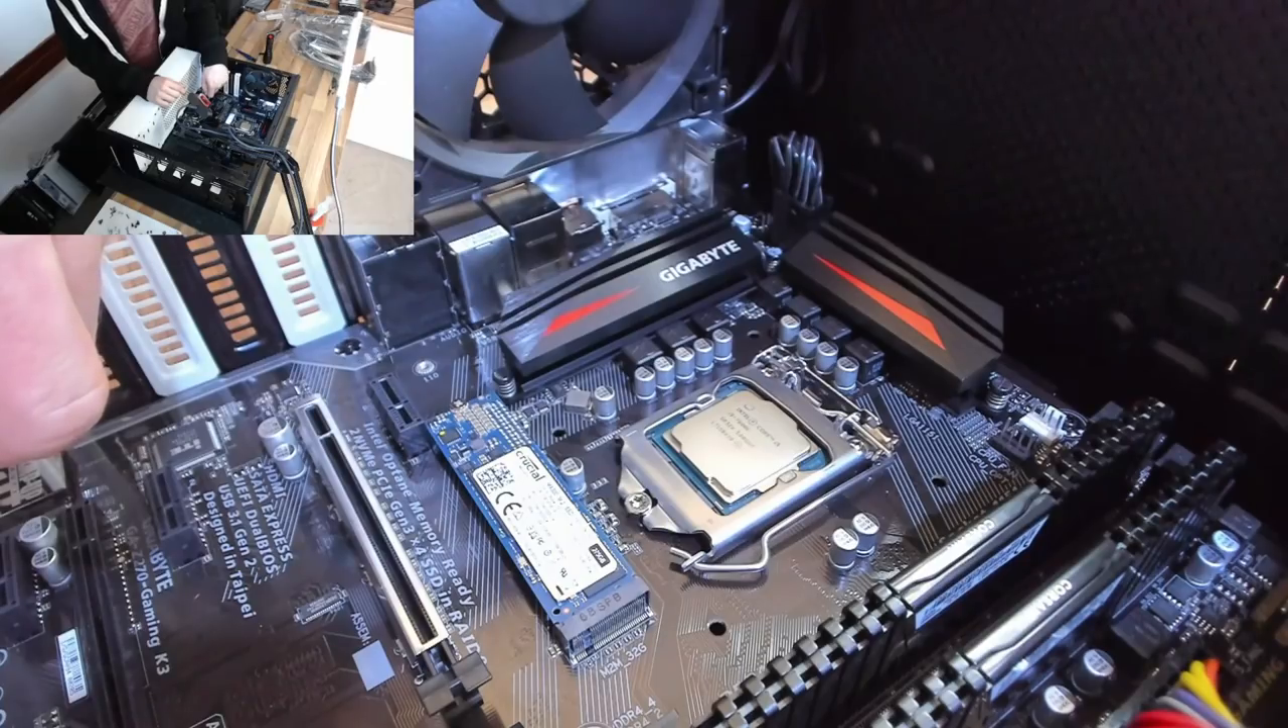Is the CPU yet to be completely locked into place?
No.